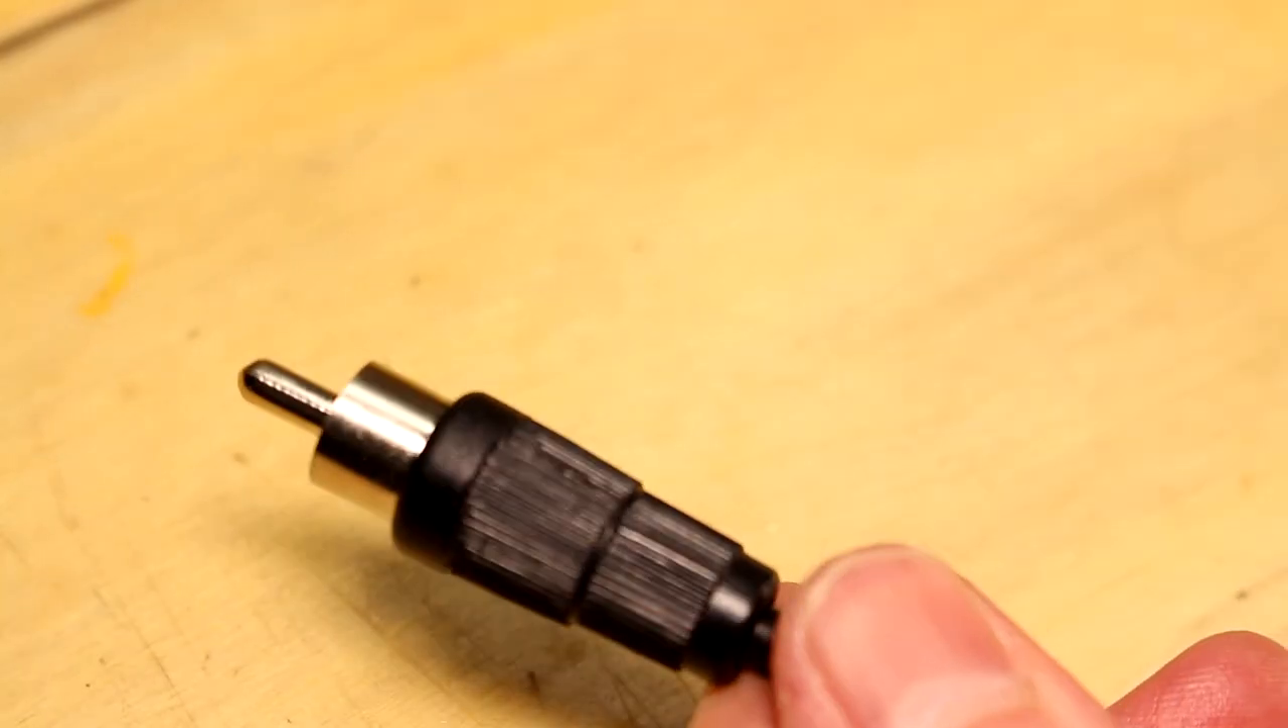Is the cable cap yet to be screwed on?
No.